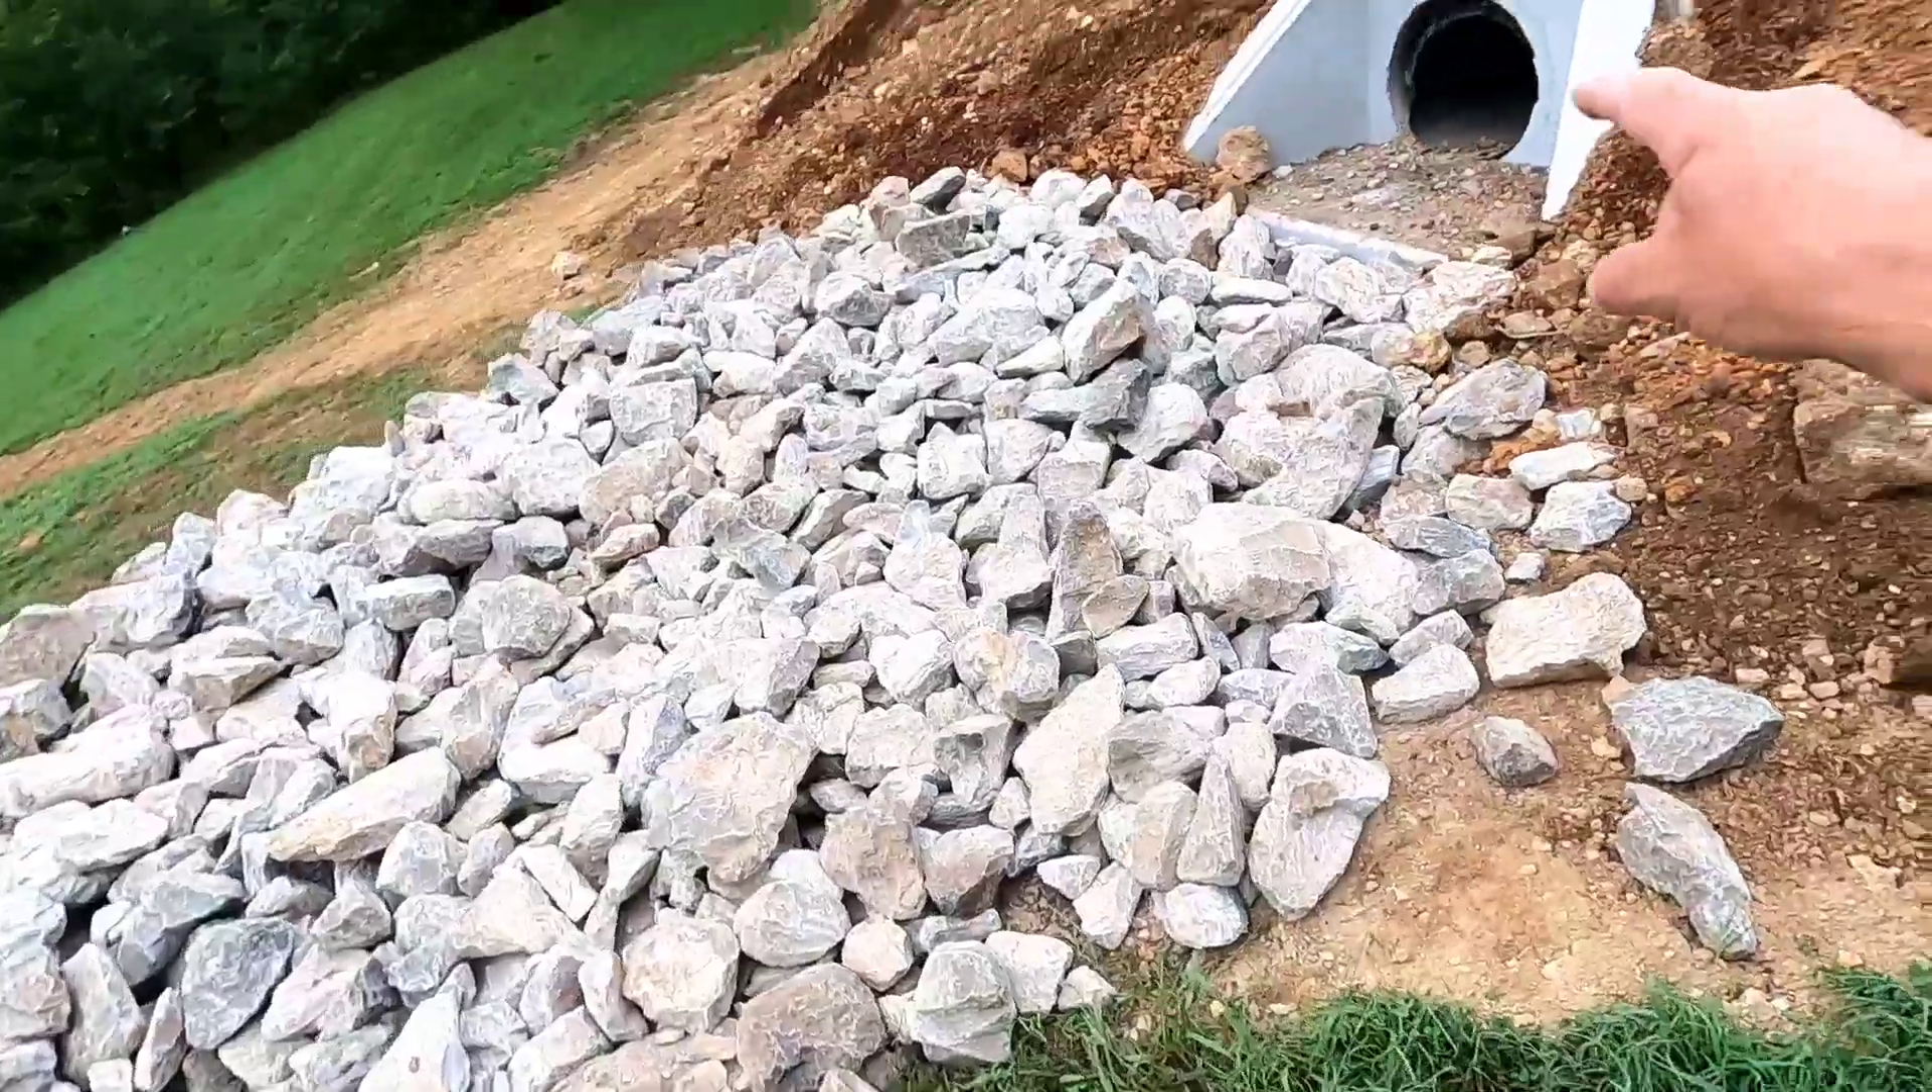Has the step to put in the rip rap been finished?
Yes.